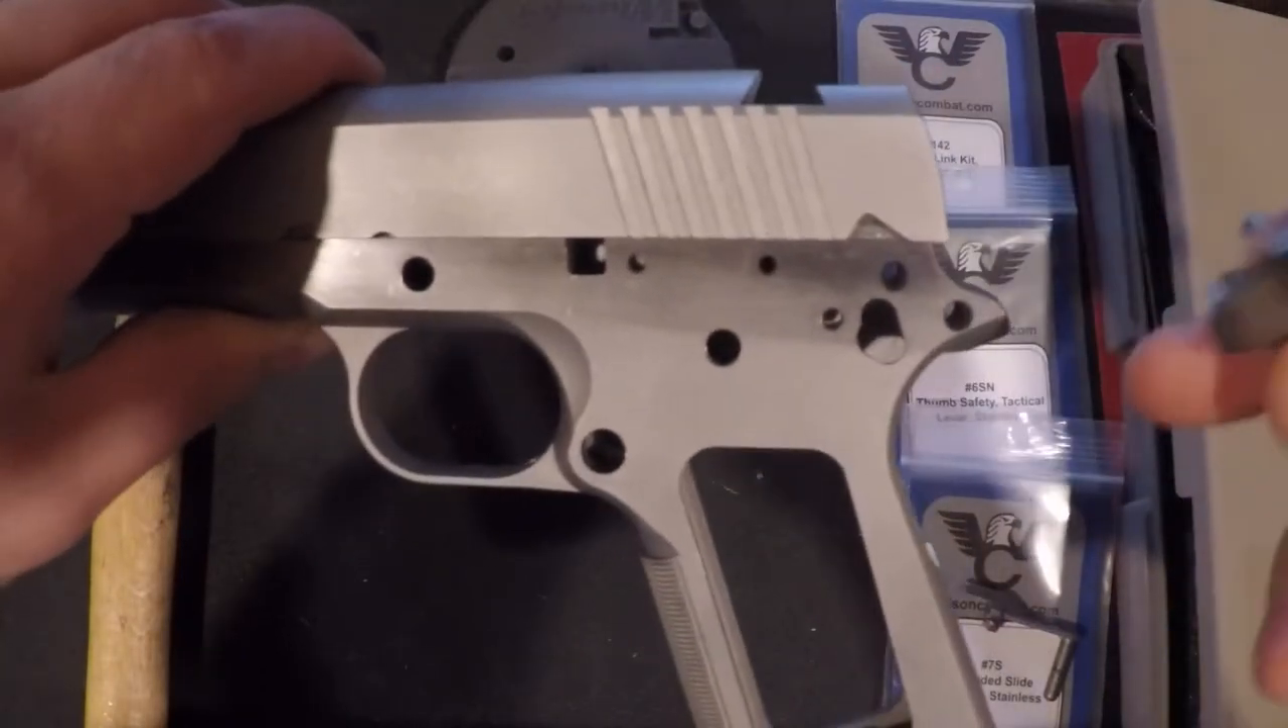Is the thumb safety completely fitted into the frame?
No.